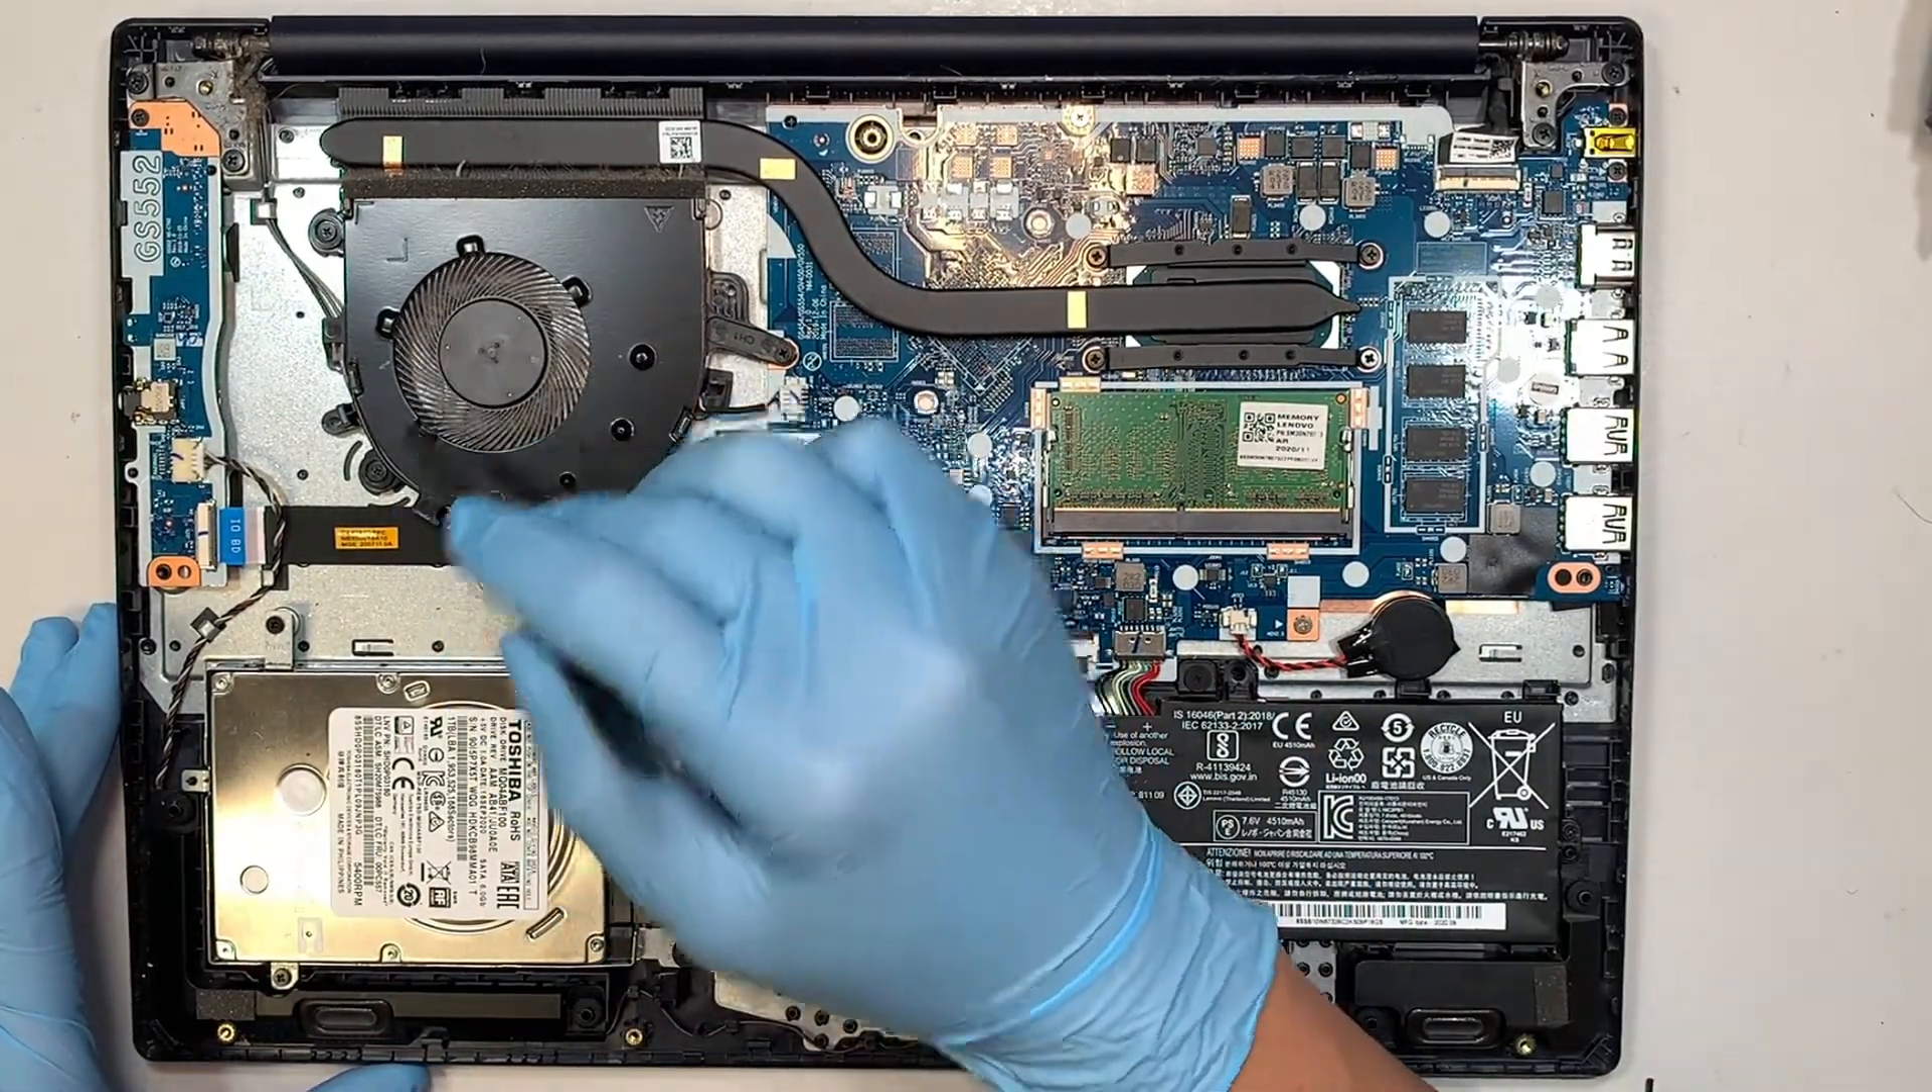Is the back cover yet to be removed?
No.